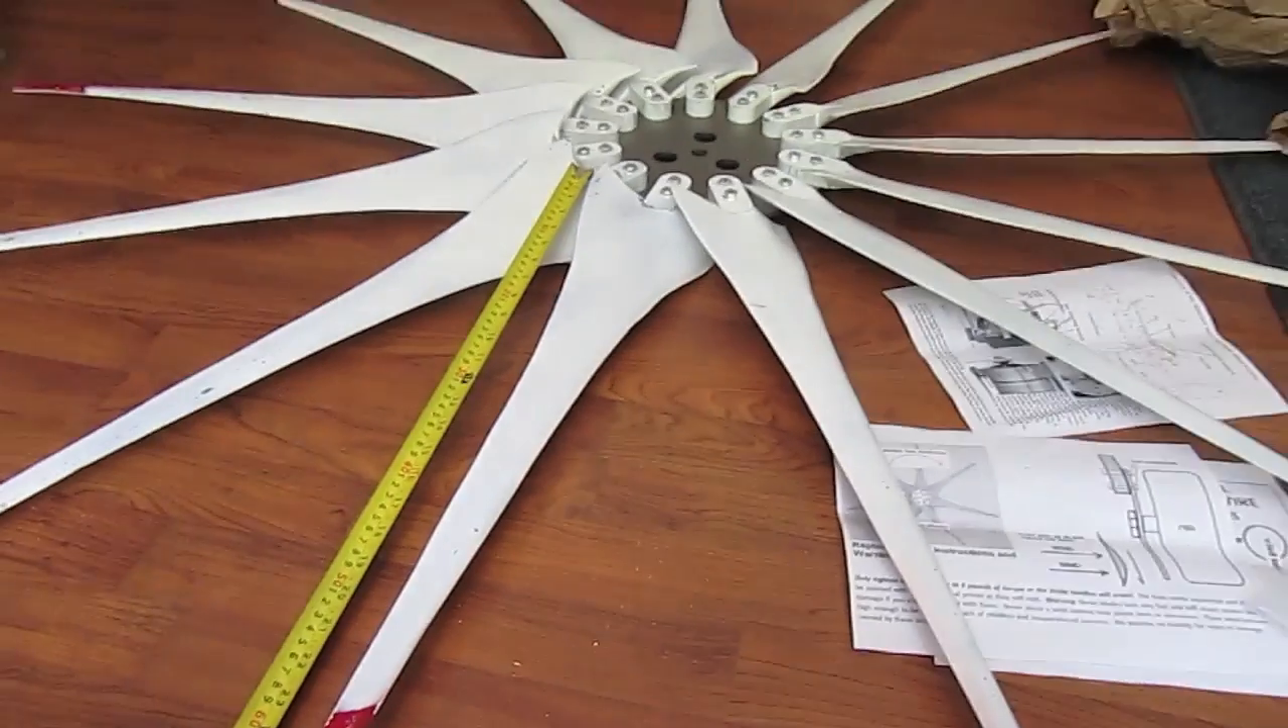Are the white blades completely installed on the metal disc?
Yes.